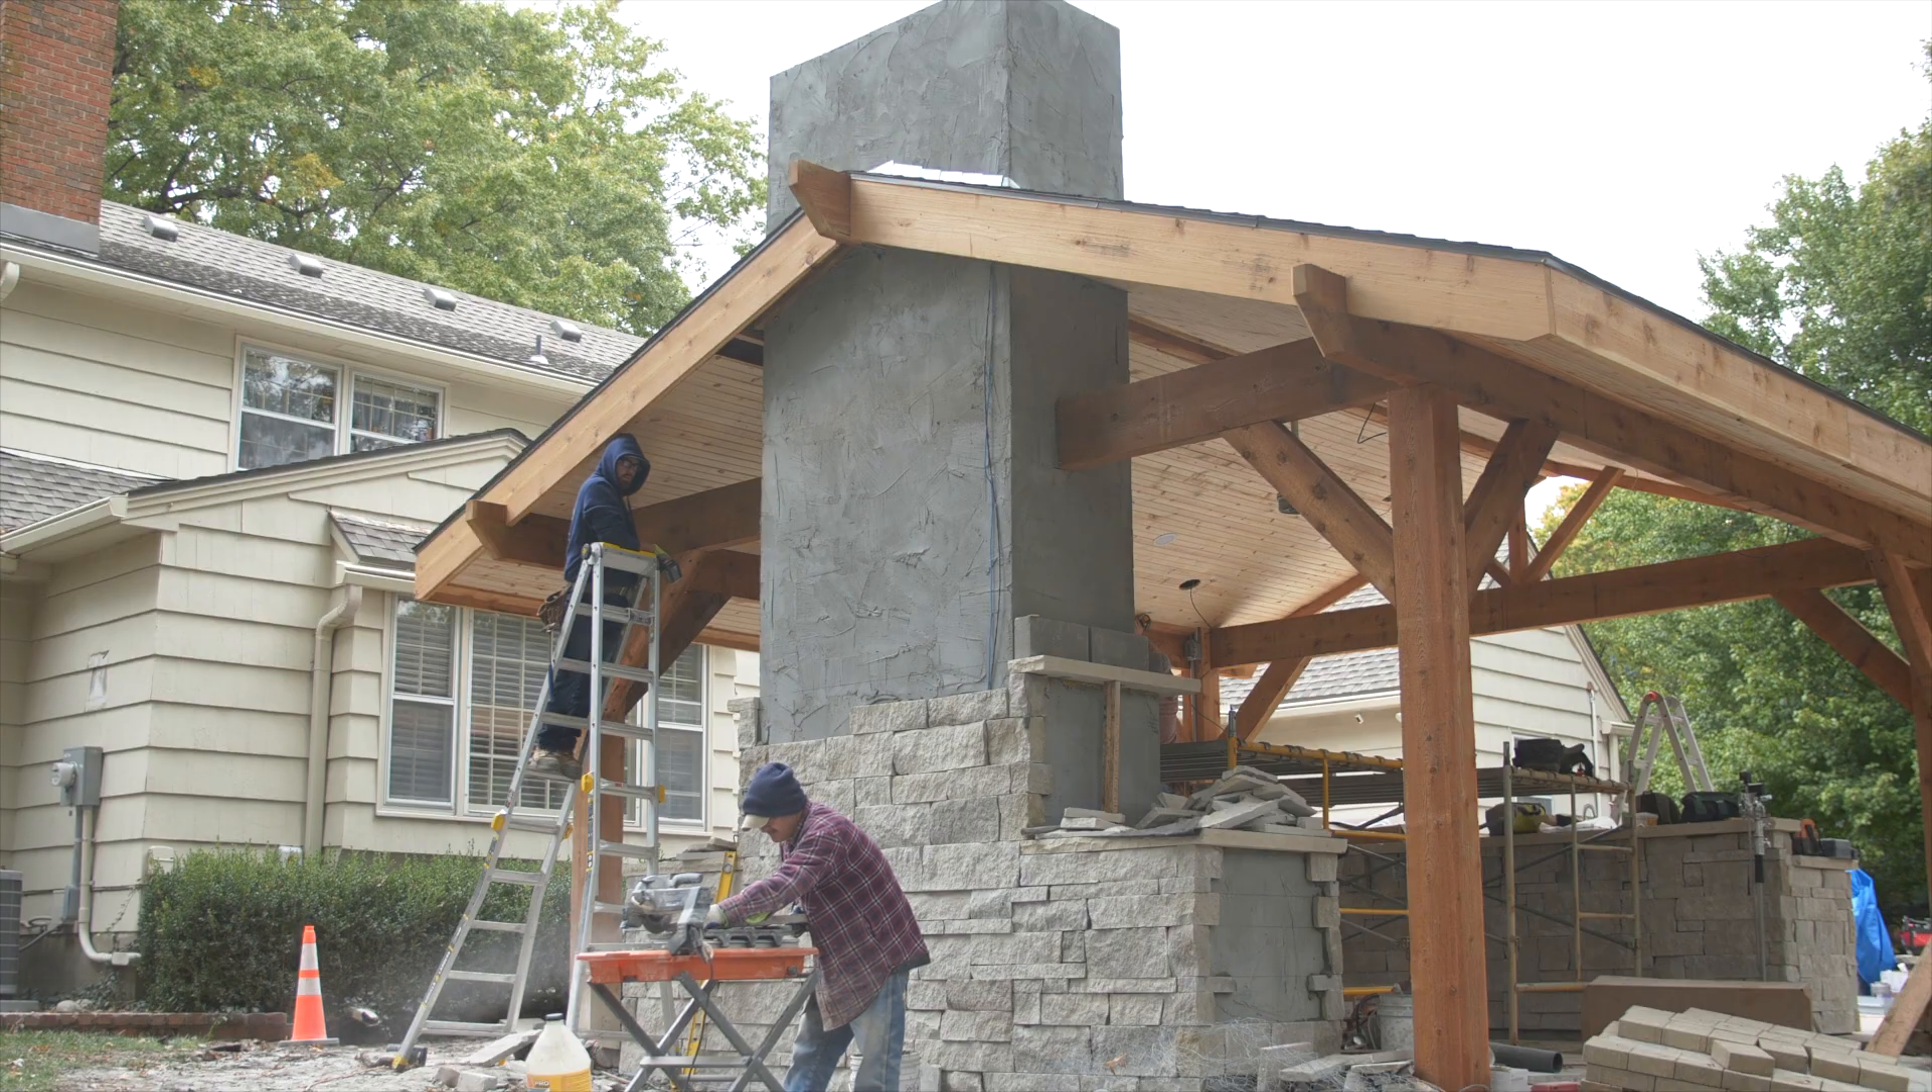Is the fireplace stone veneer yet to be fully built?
Yes.